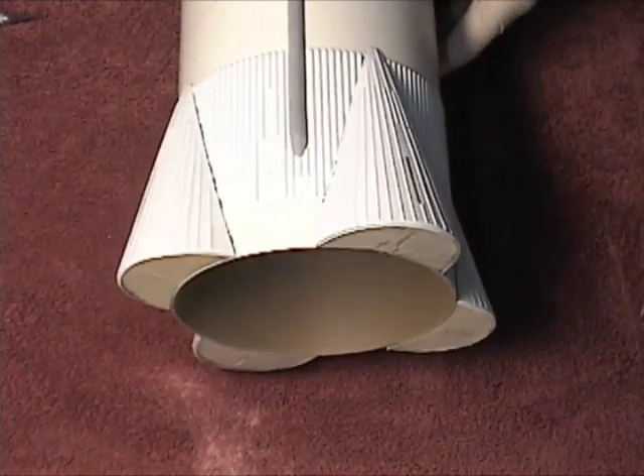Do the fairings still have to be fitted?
No.